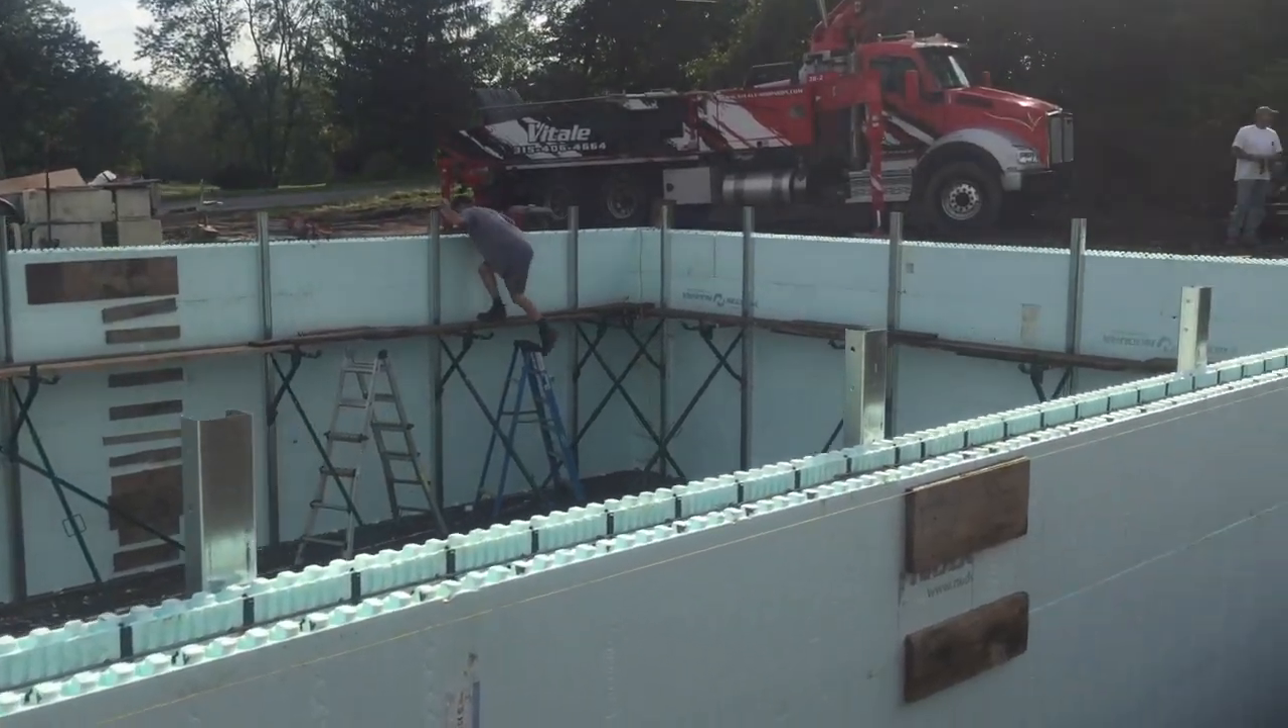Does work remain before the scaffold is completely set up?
No.